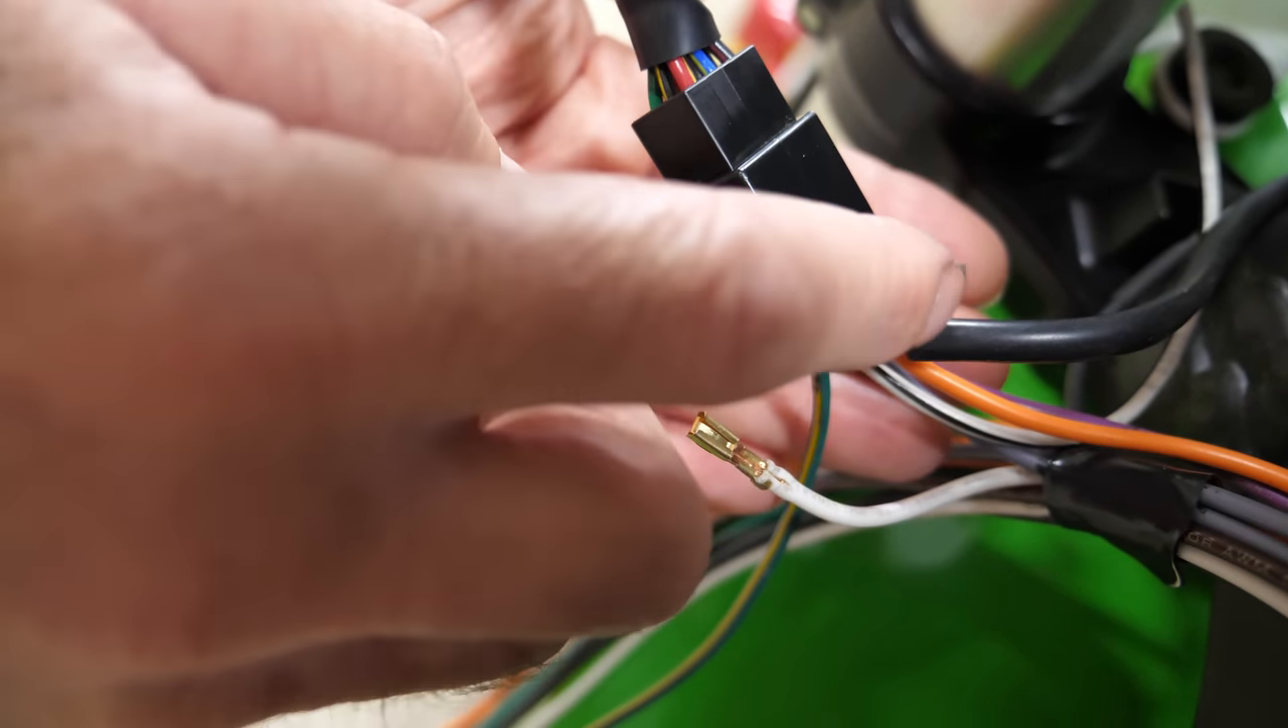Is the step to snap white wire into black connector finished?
No.